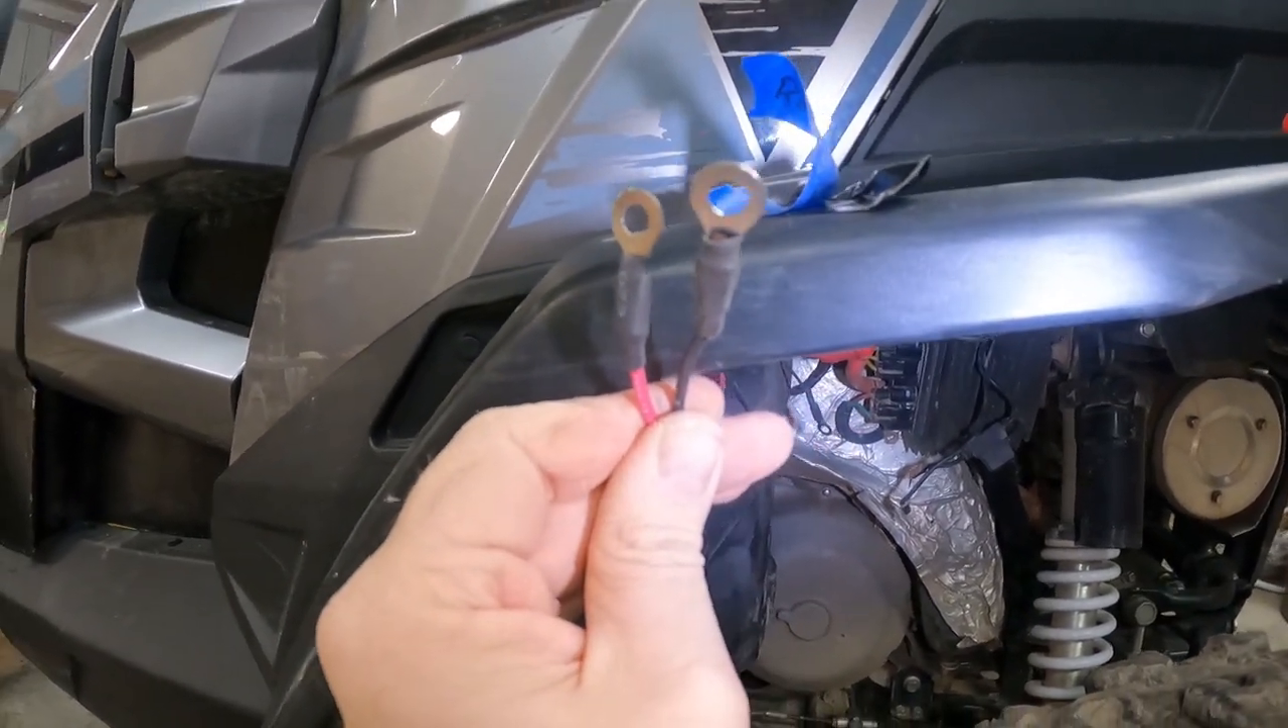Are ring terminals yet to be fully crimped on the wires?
No.